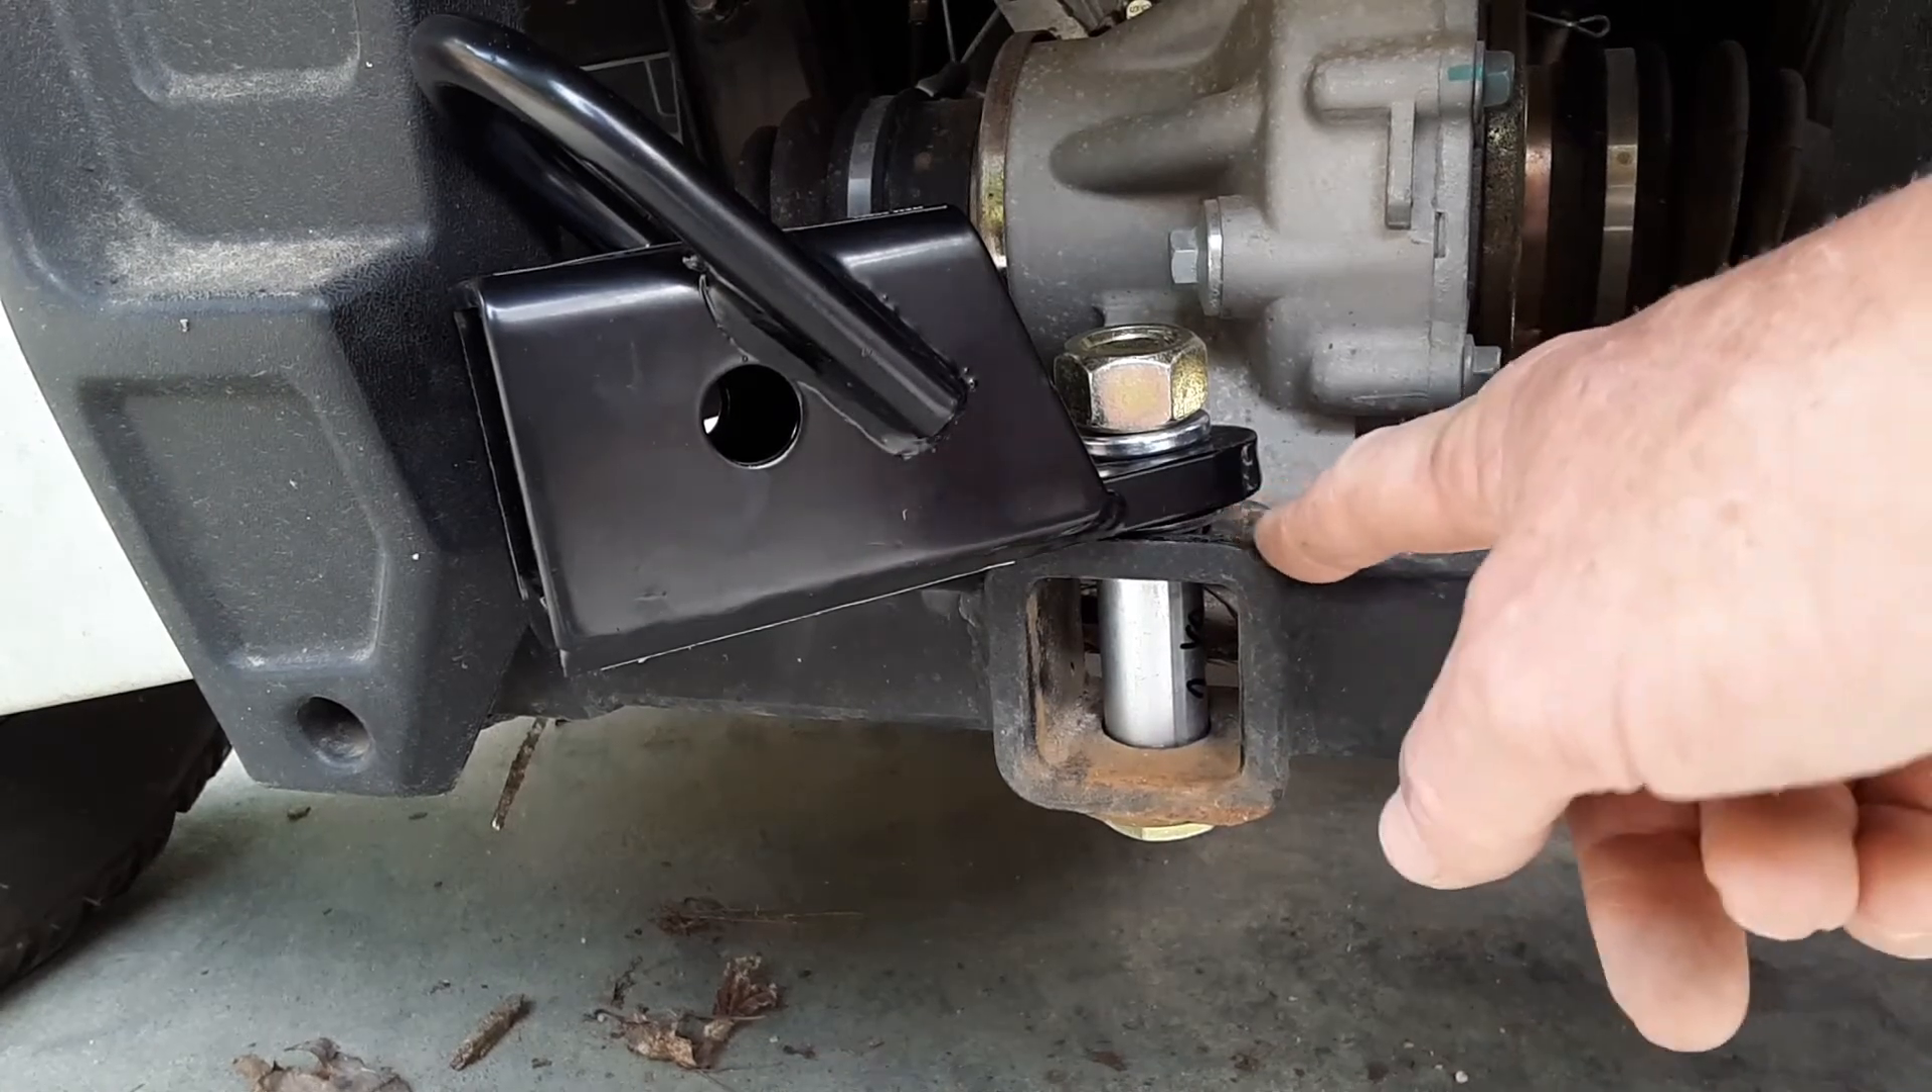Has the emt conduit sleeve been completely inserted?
Yes.